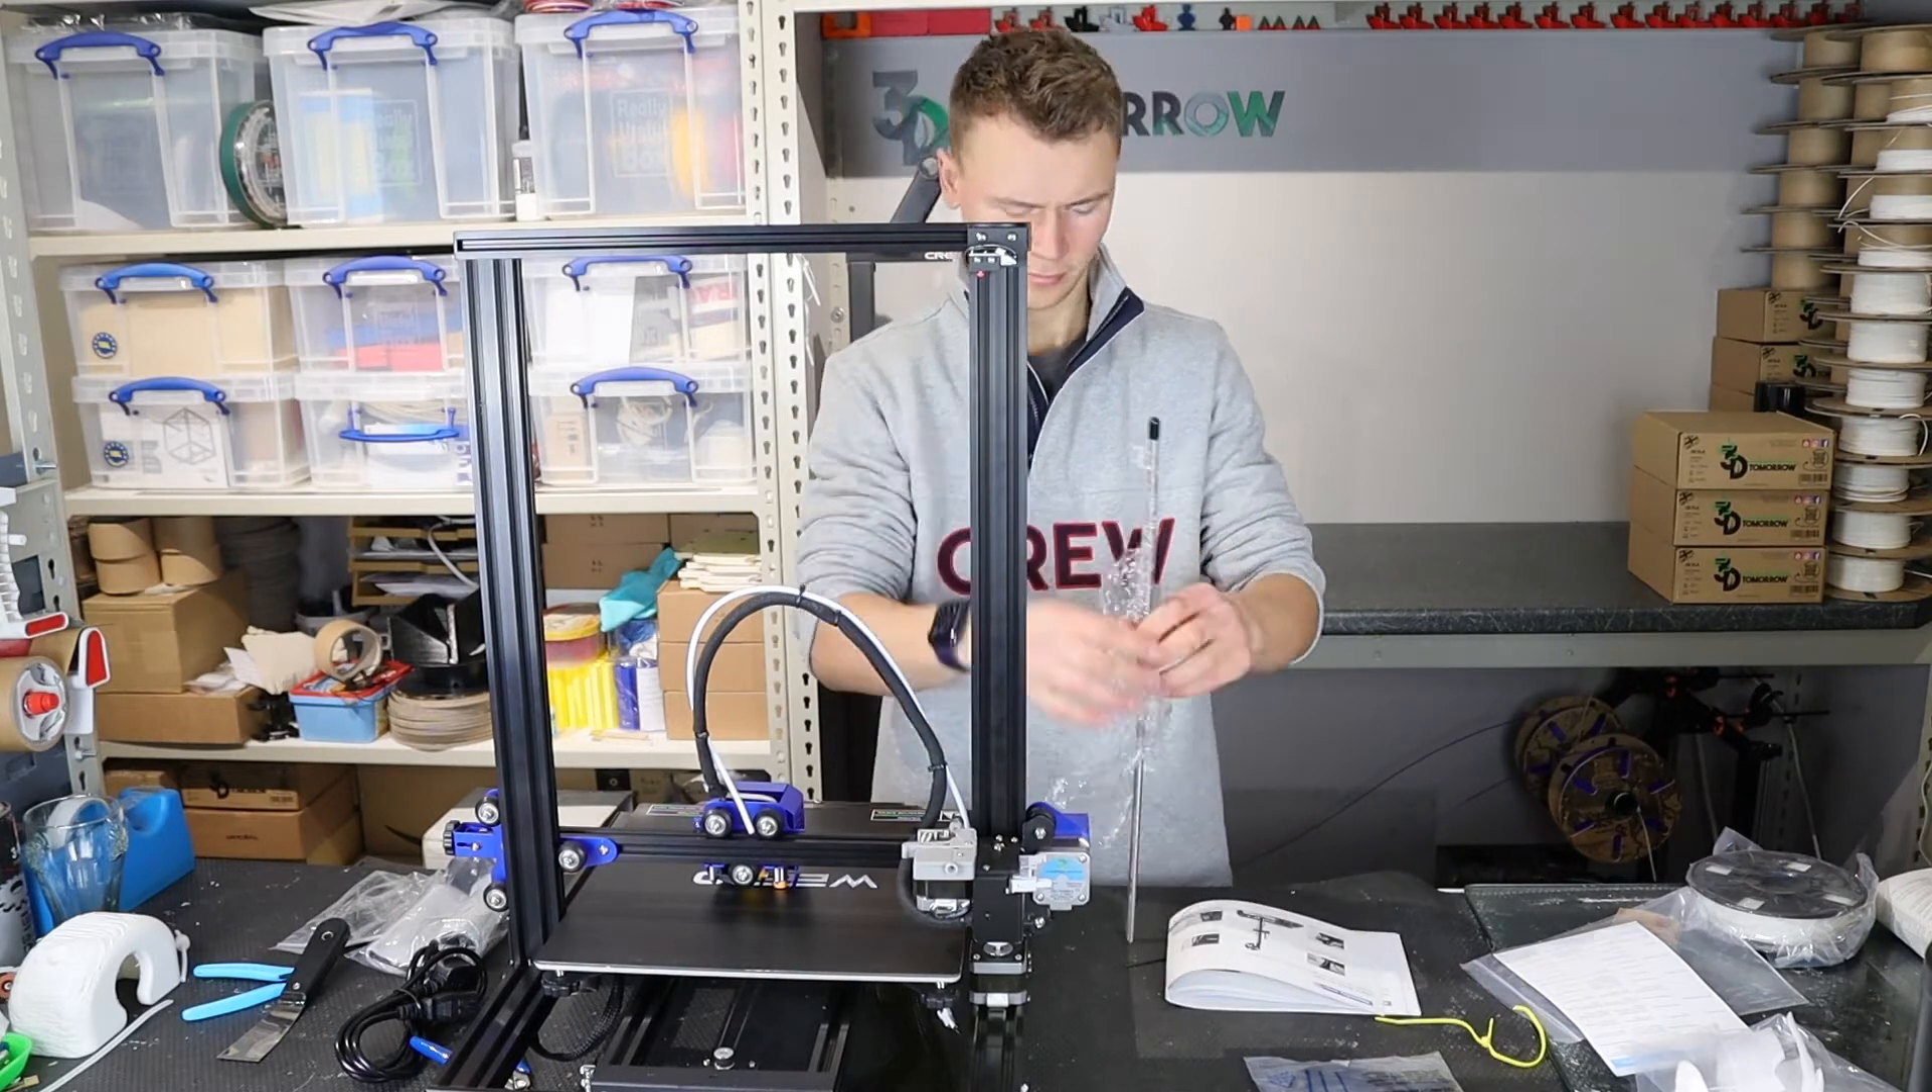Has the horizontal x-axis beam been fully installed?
Yes.